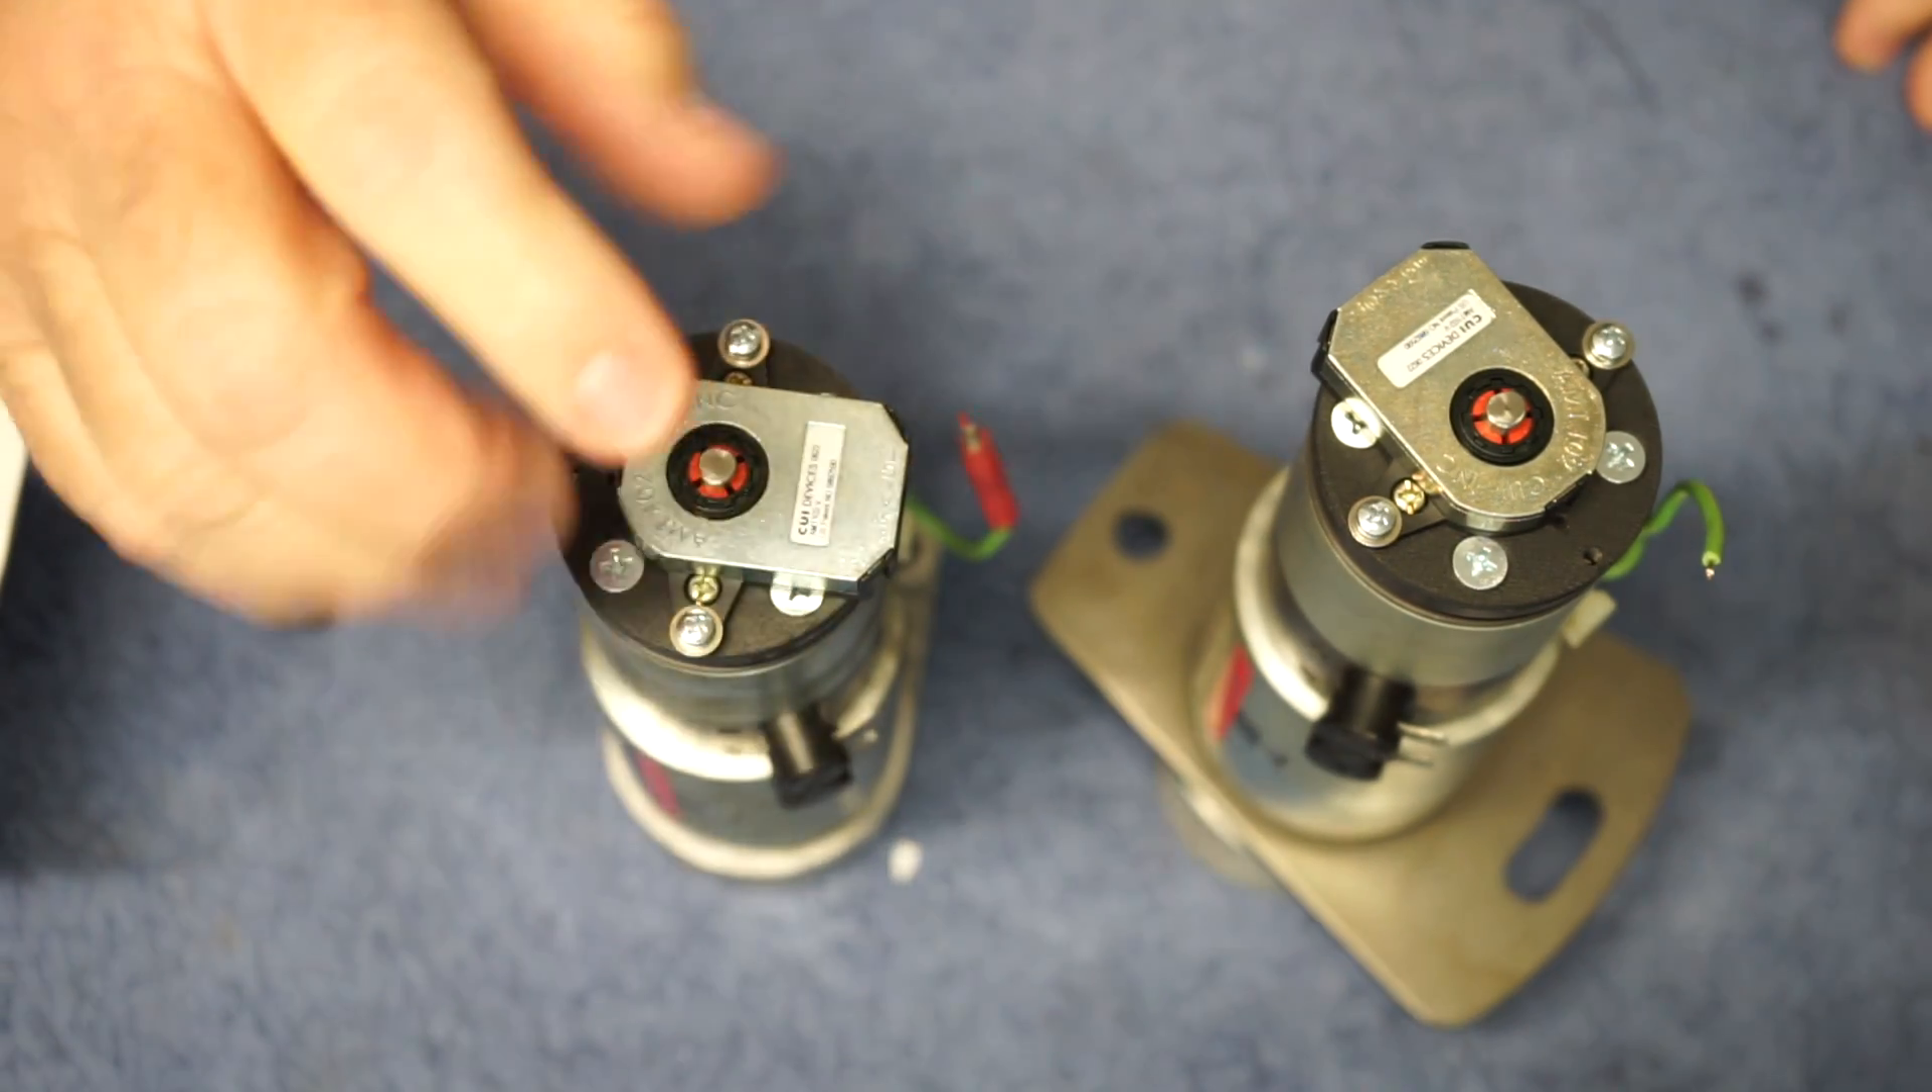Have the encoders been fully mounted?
Yes.